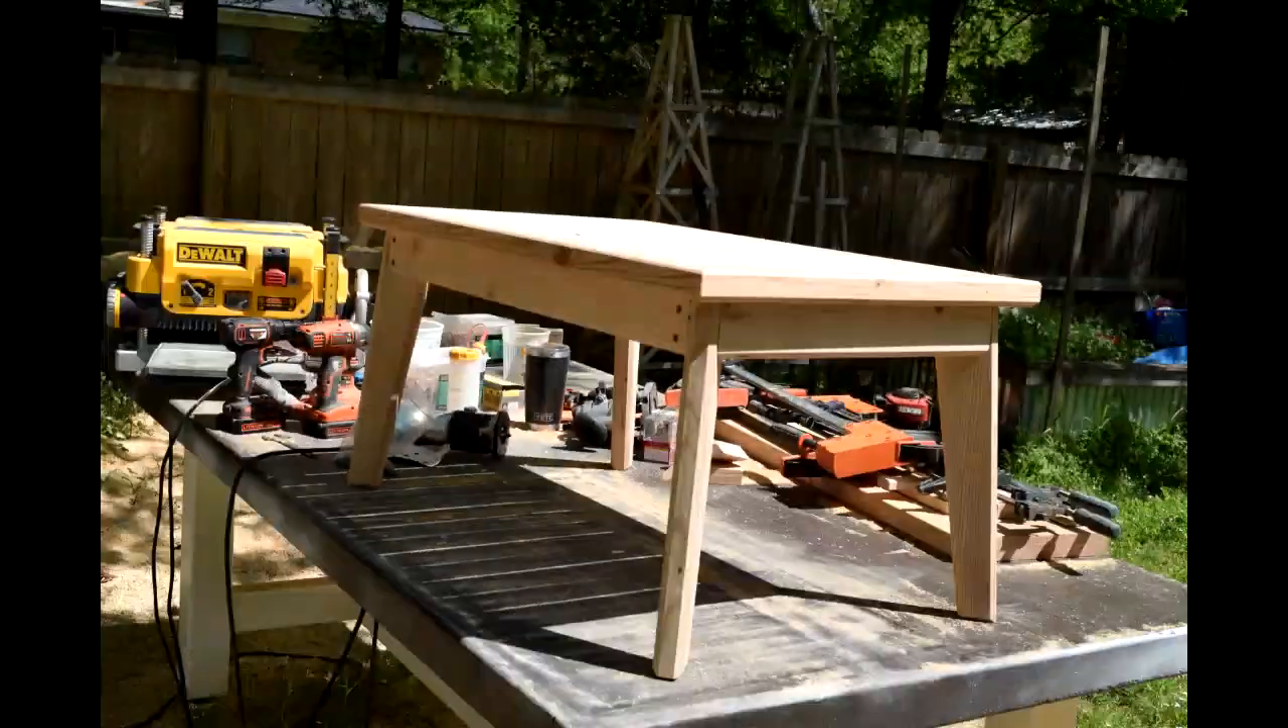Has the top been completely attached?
Yes.